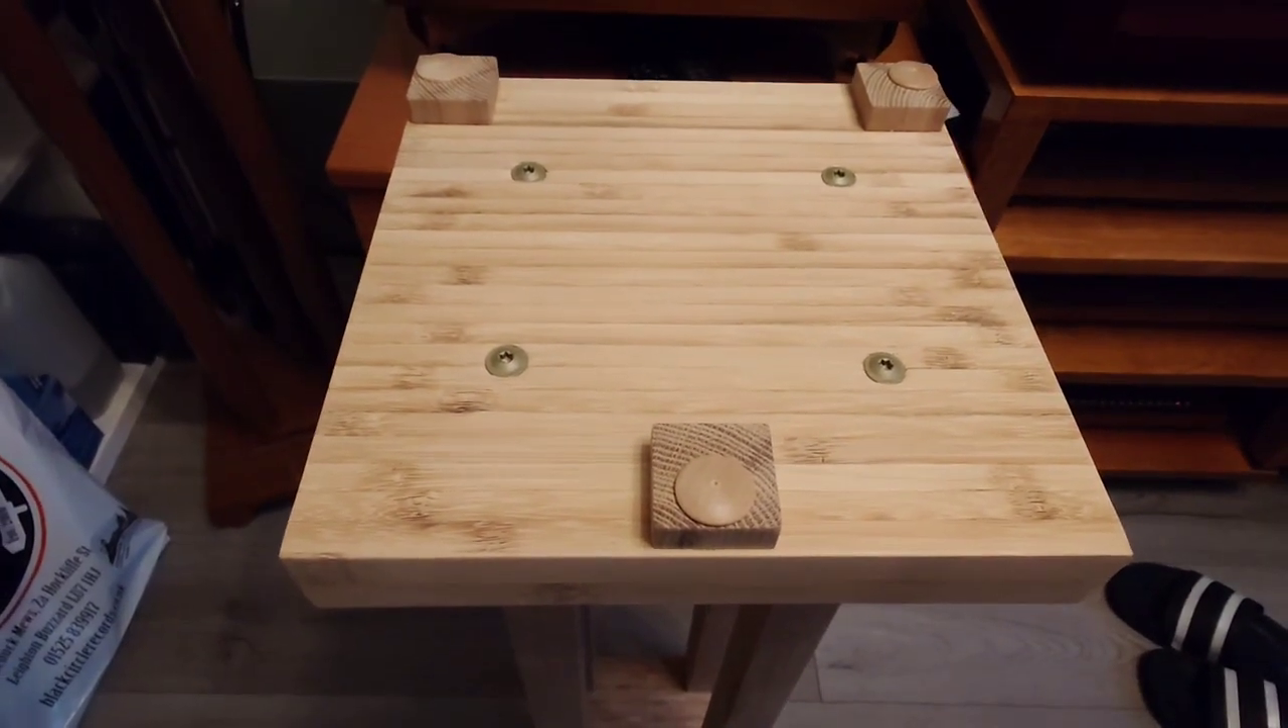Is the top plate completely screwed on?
Yes.